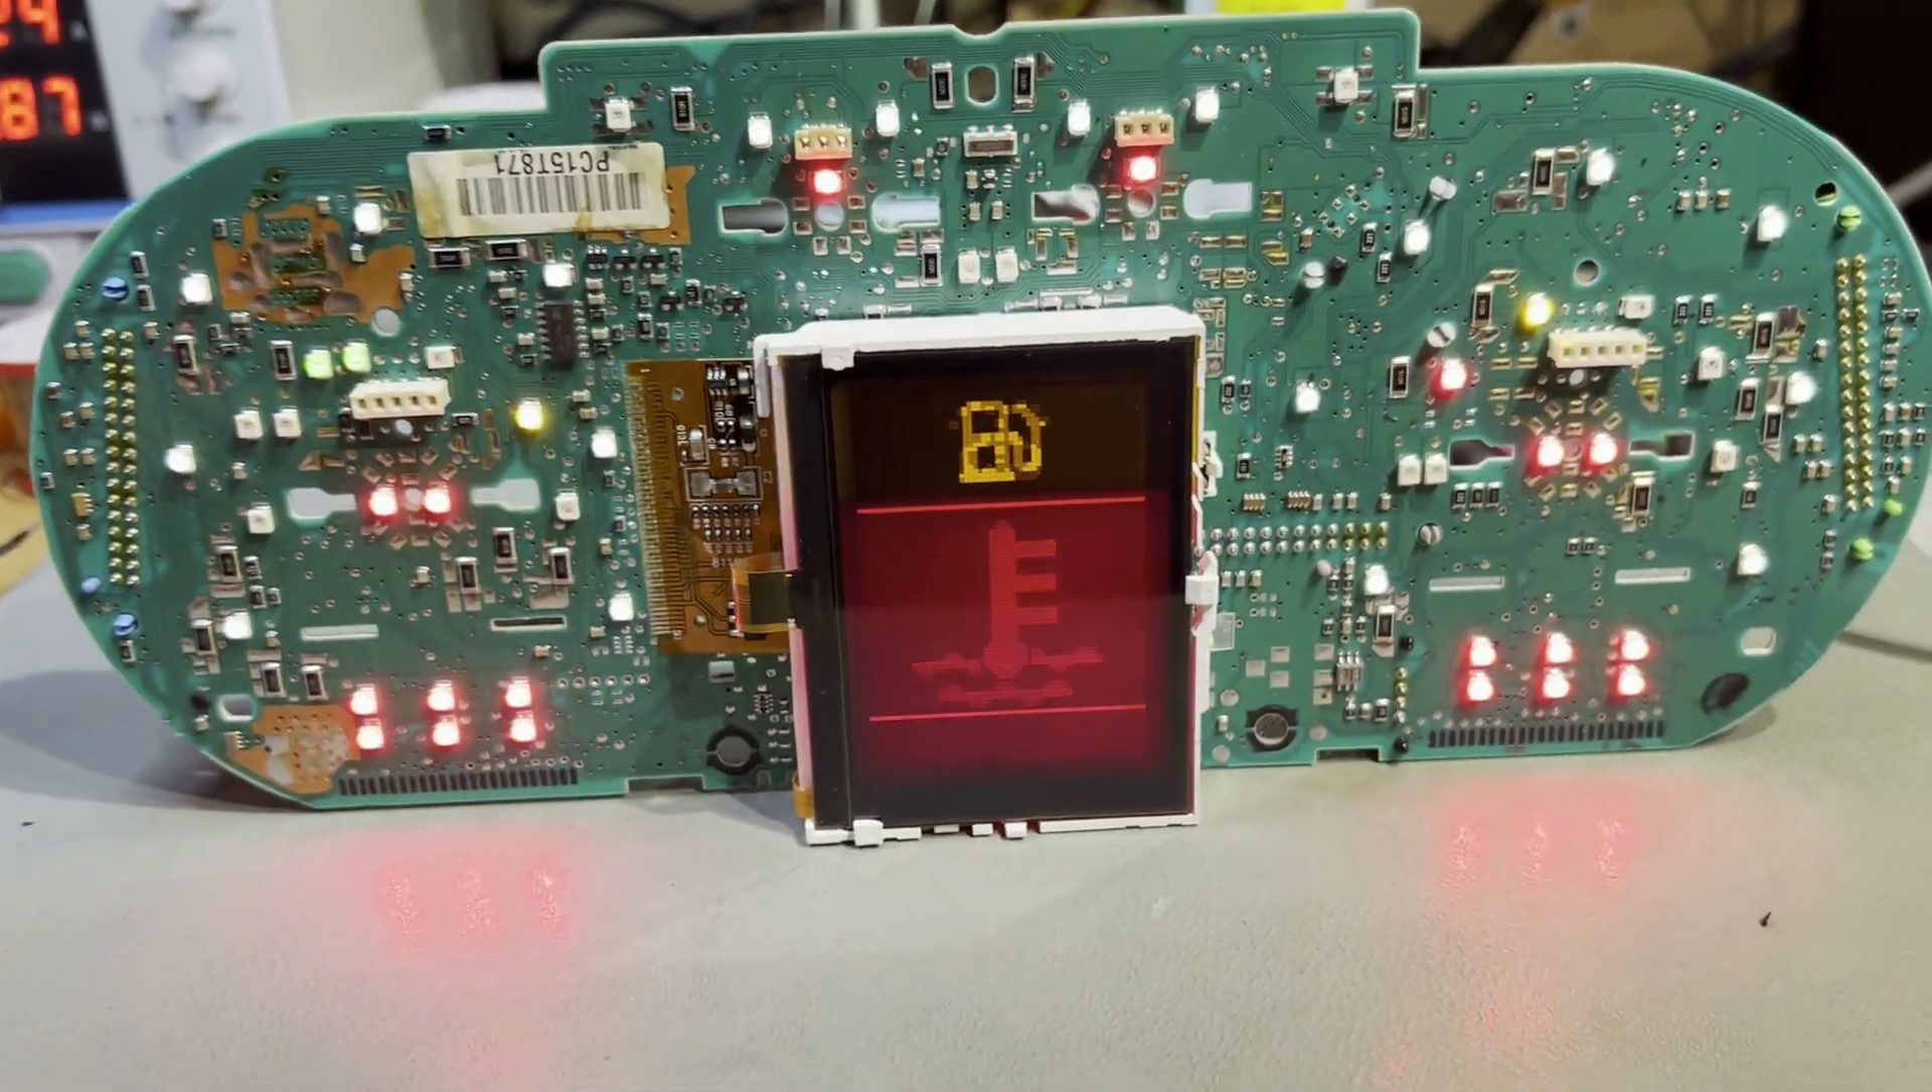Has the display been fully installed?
Yes.